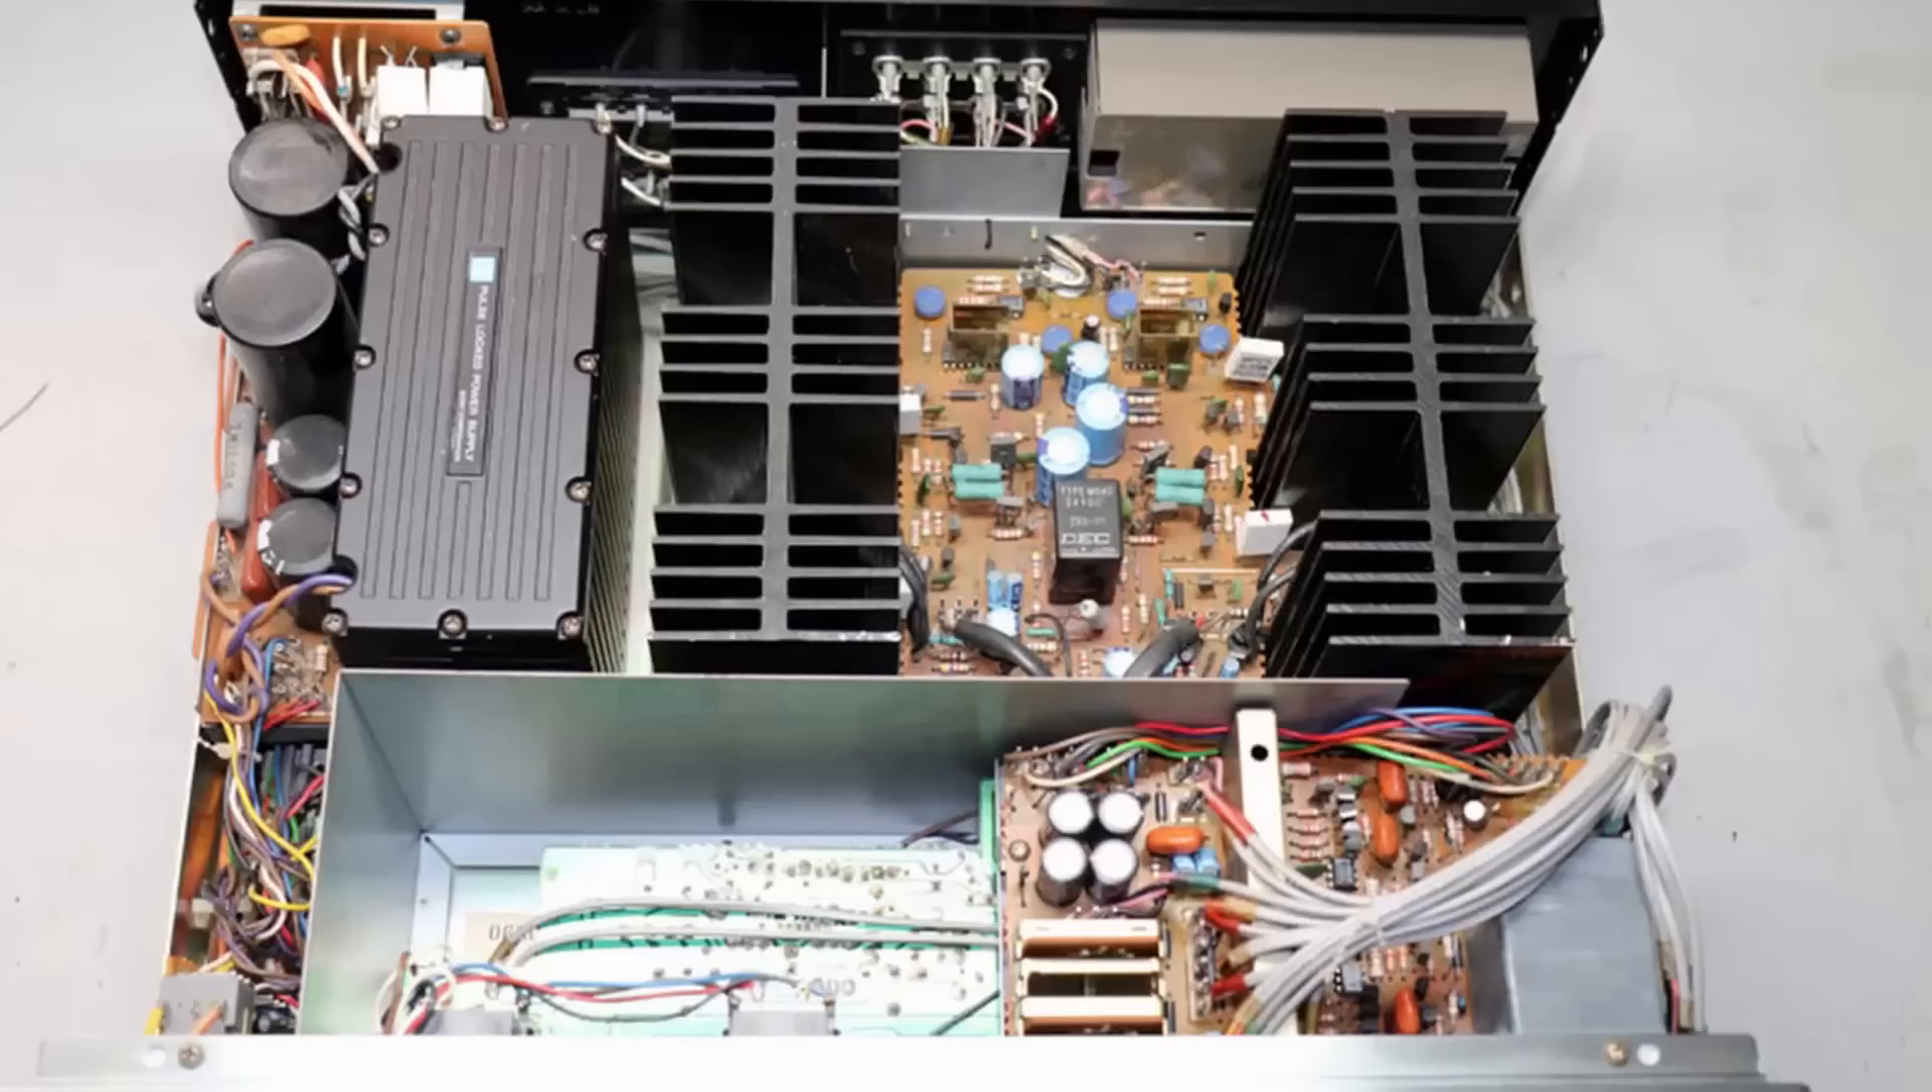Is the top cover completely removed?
Yes.